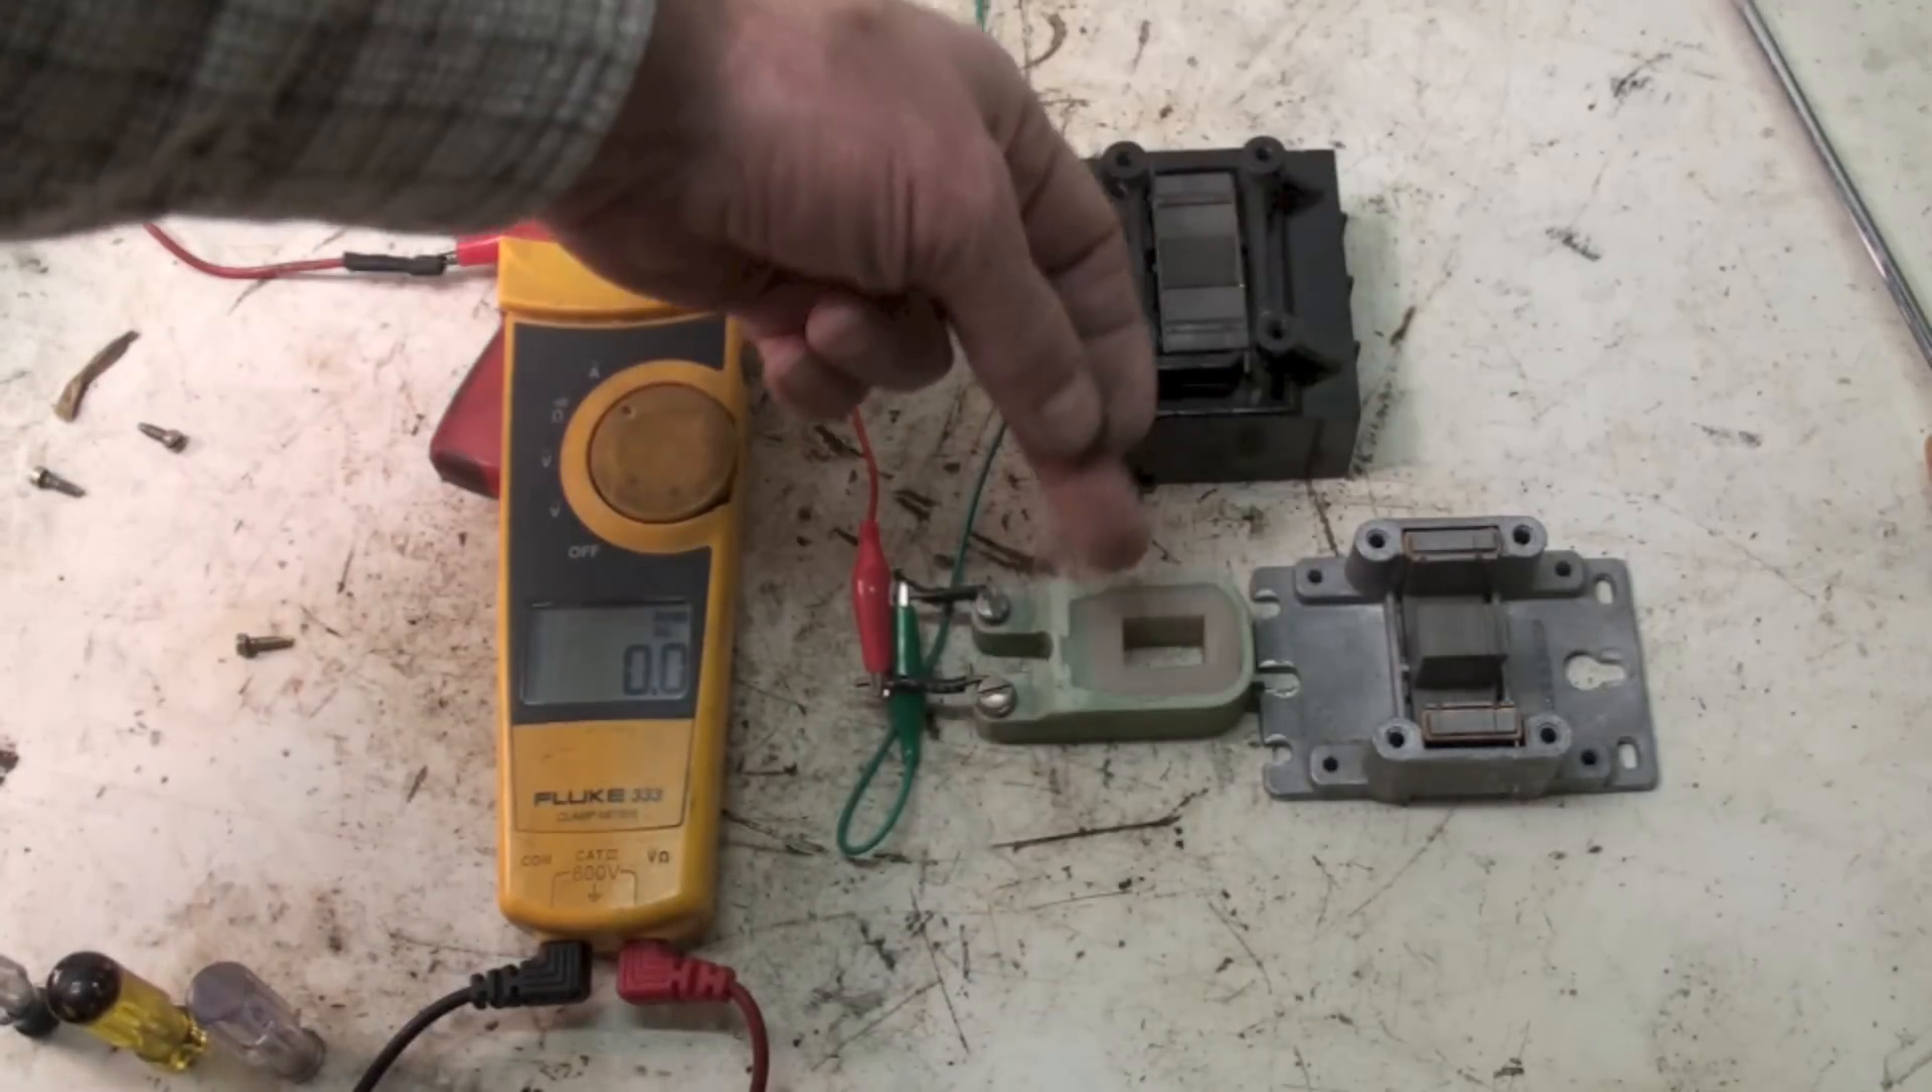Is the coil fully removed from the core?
Yes.